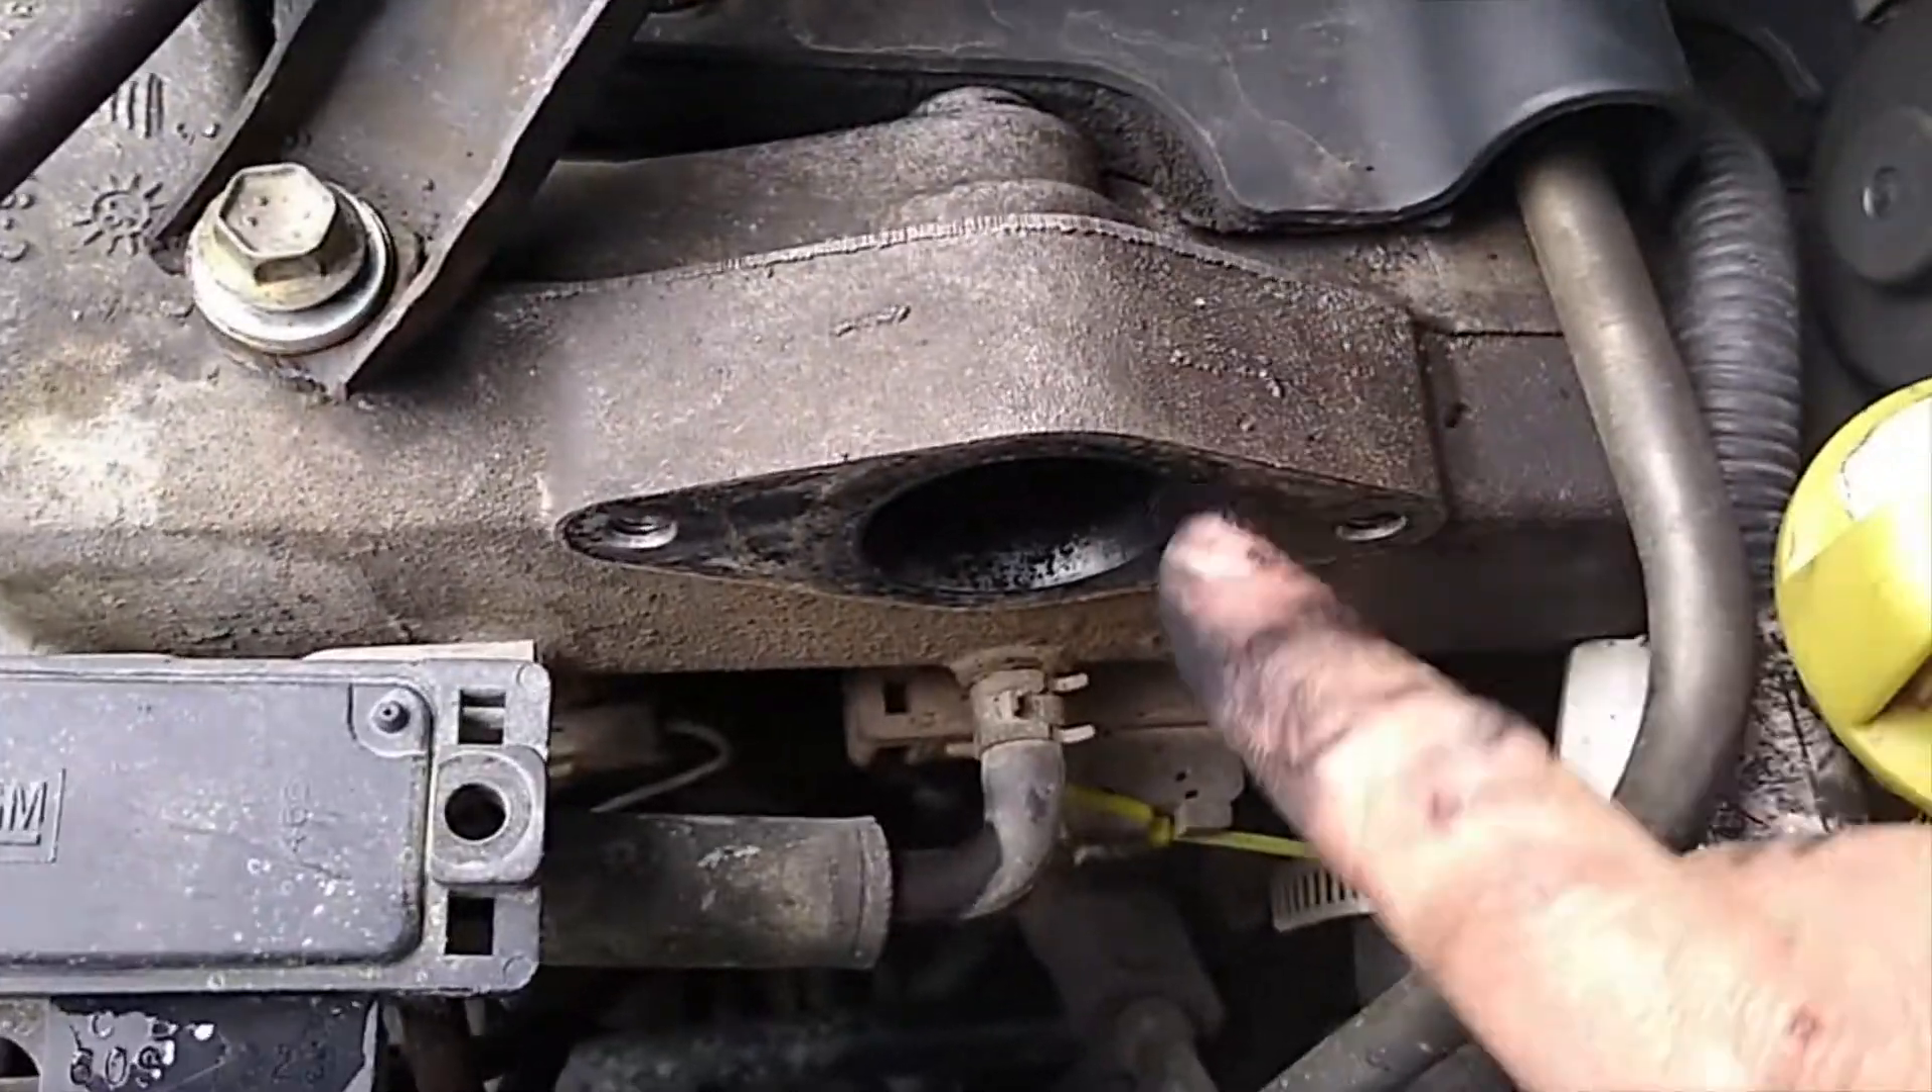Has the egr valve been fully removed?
Yes.